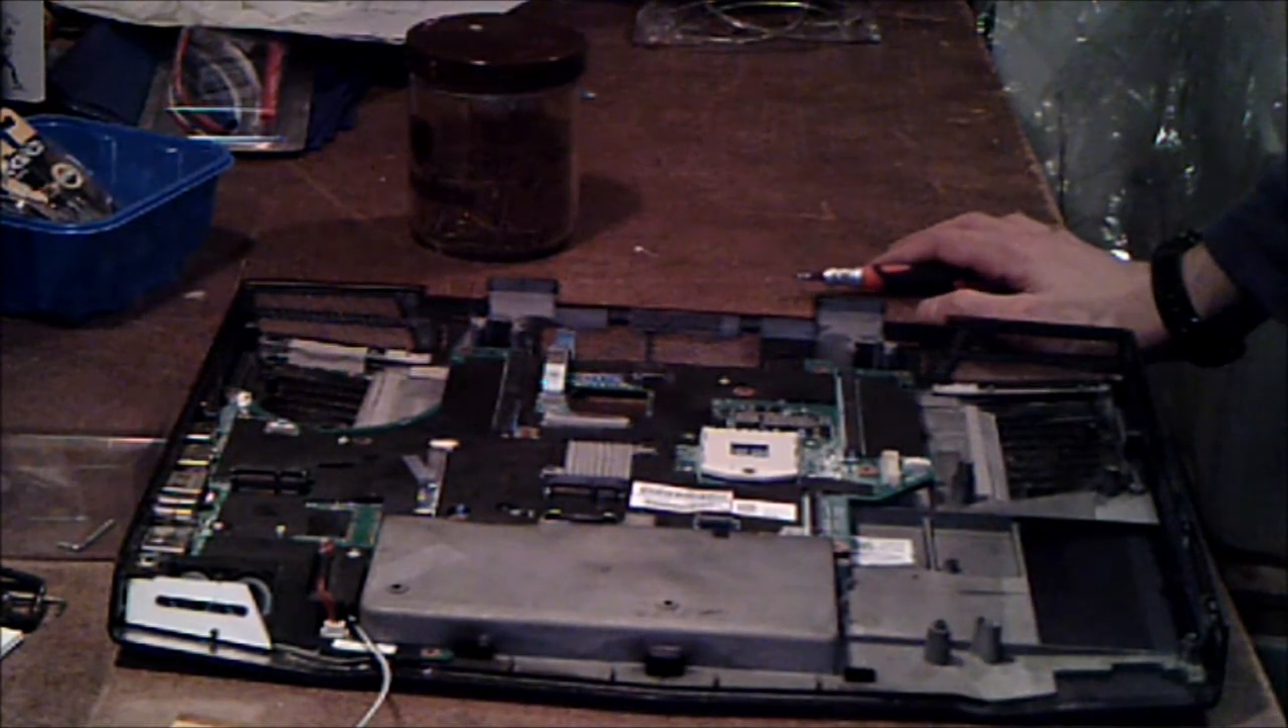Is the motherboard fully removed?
No.